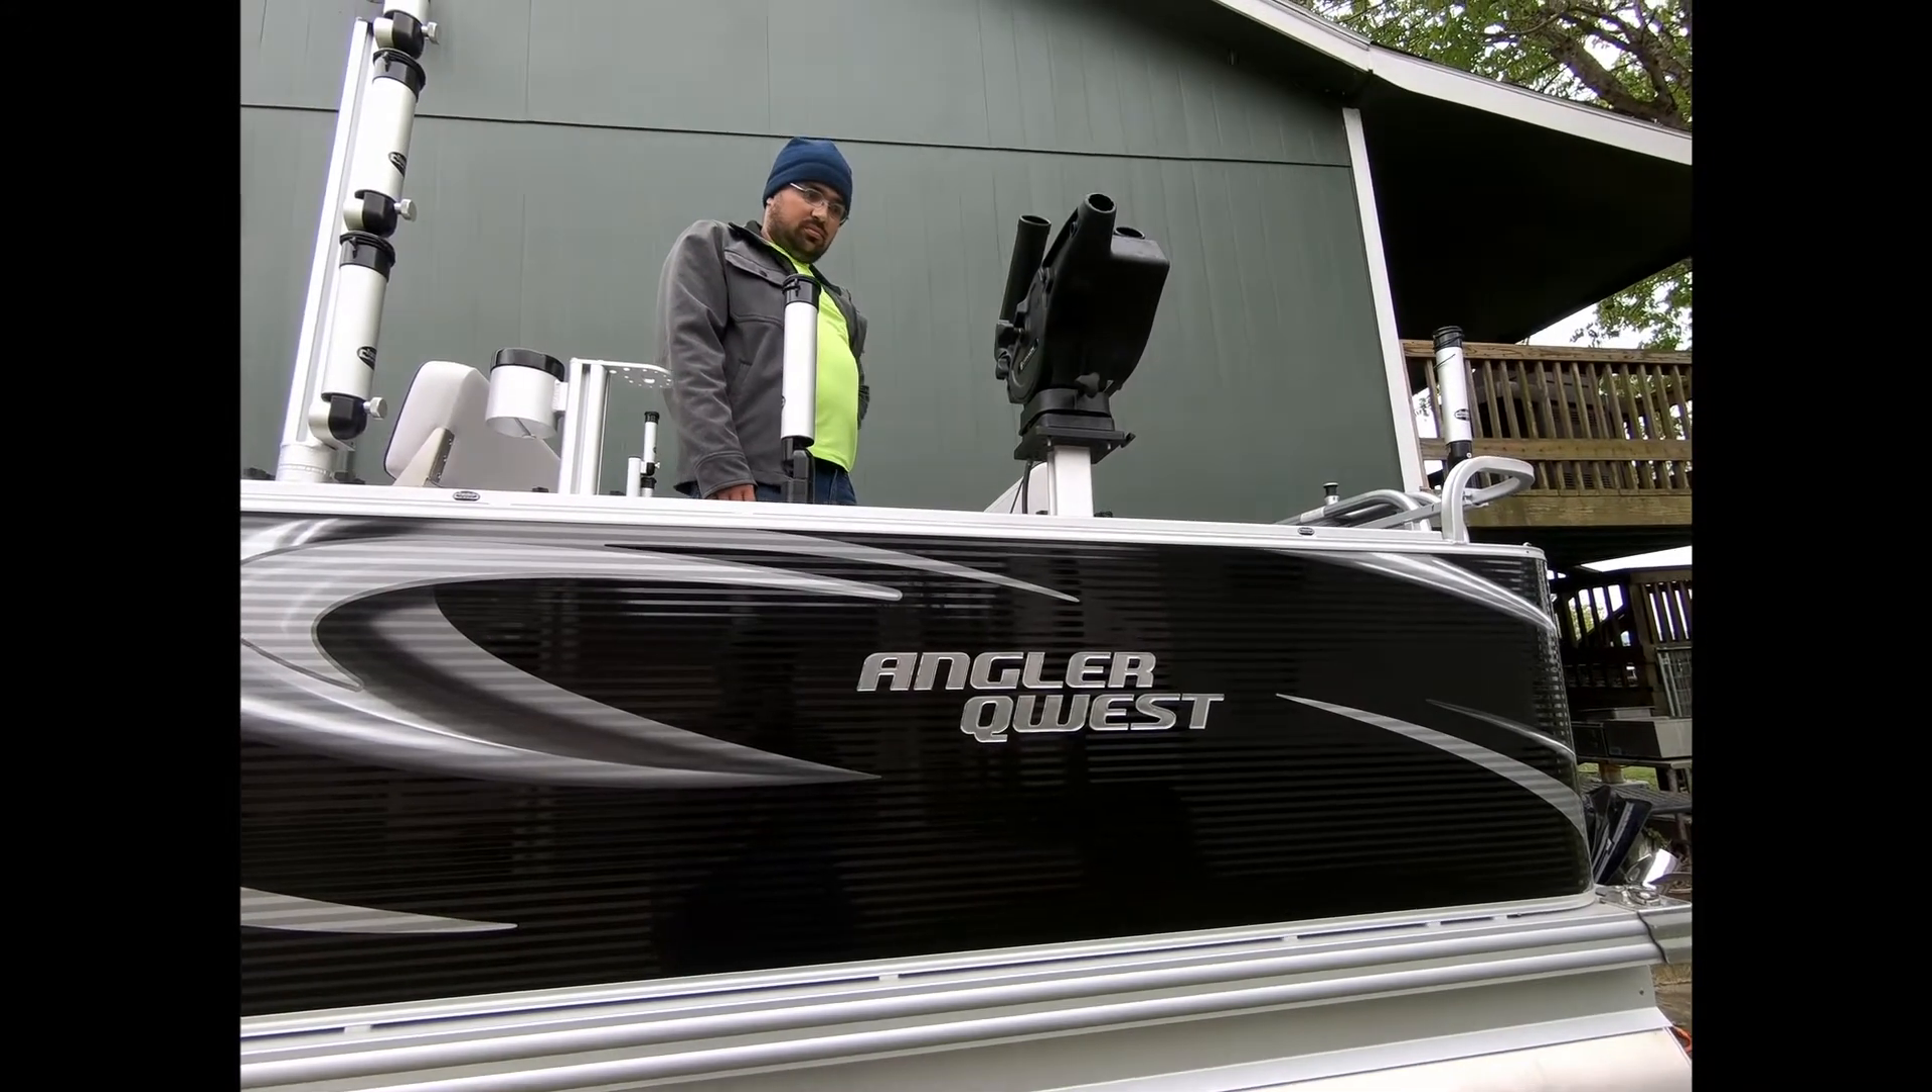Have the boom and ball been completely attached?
No.